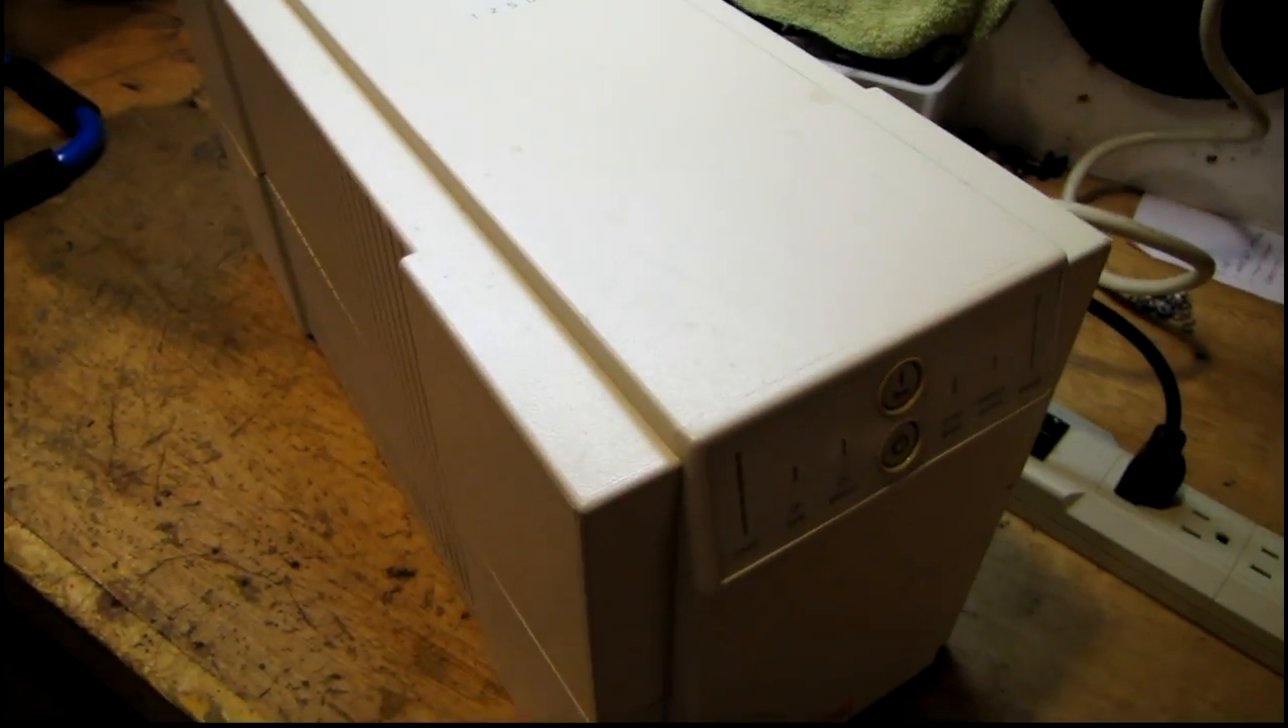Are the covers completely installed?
Yes.